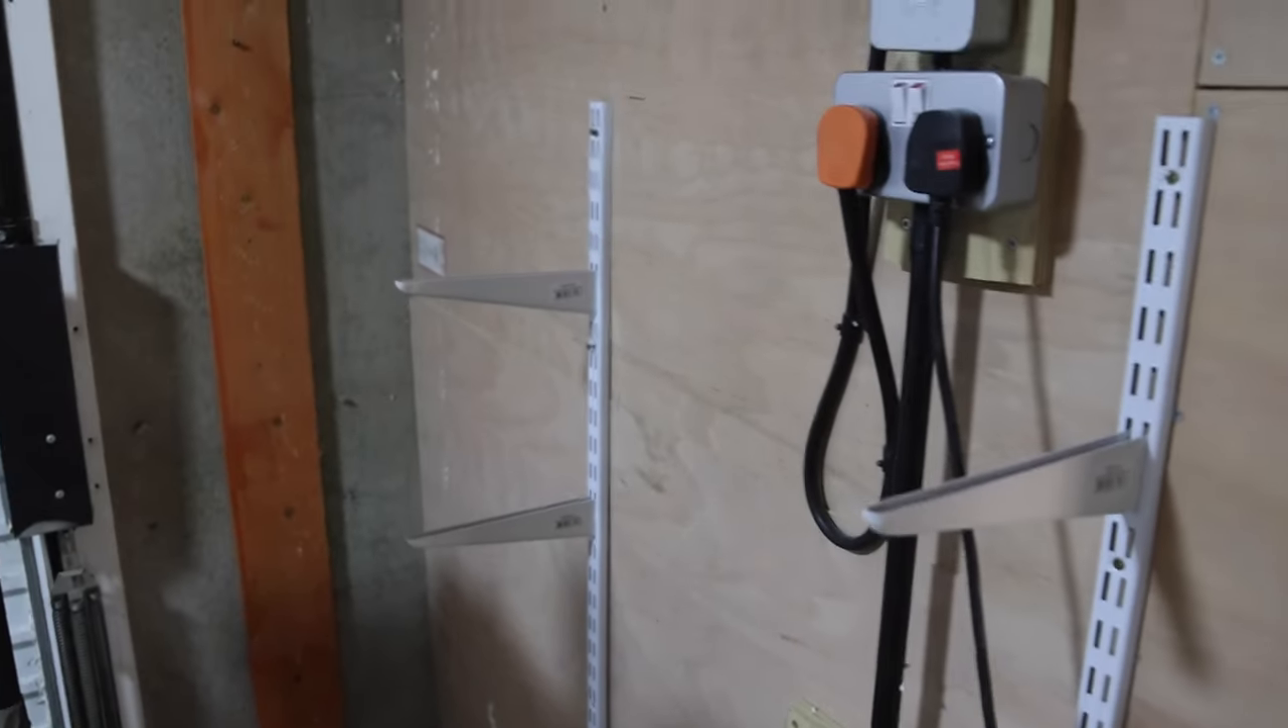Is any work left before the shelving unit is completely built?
Yes.